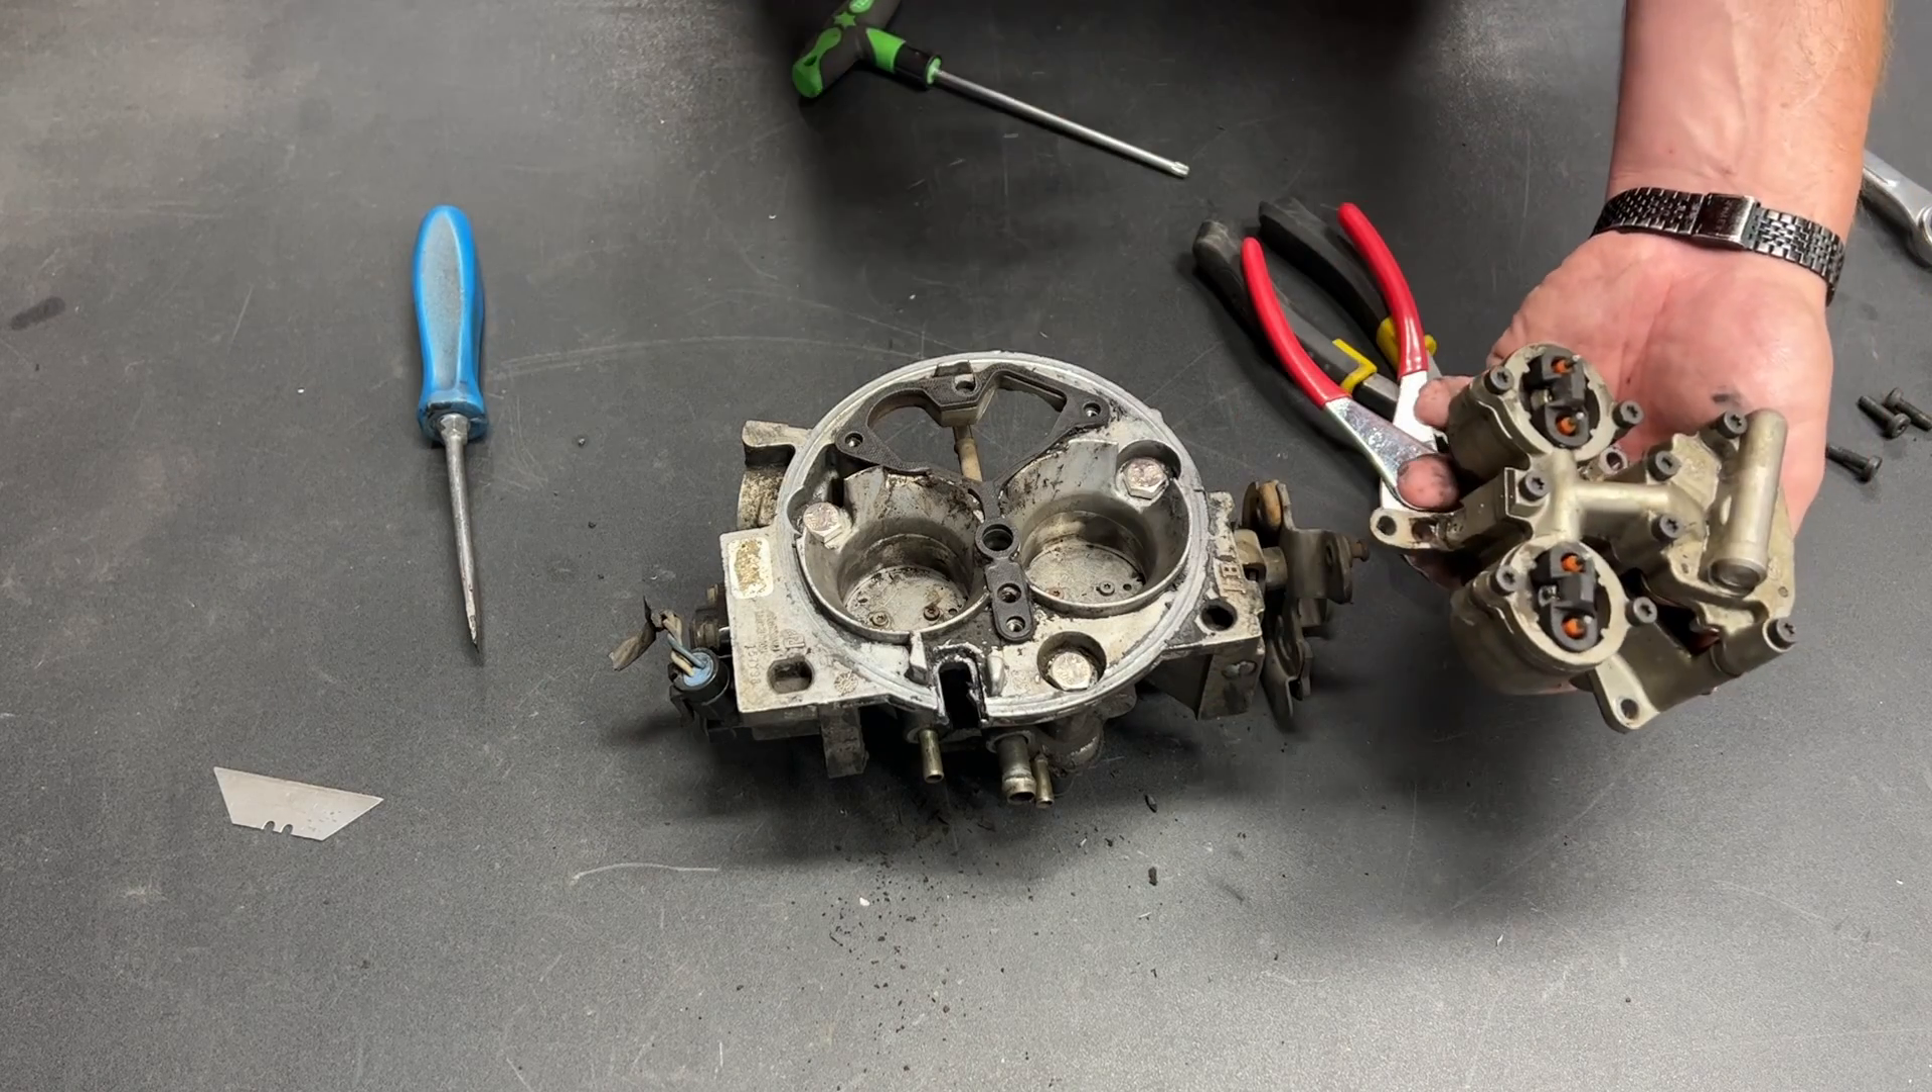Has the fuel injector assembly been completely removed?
Yes.